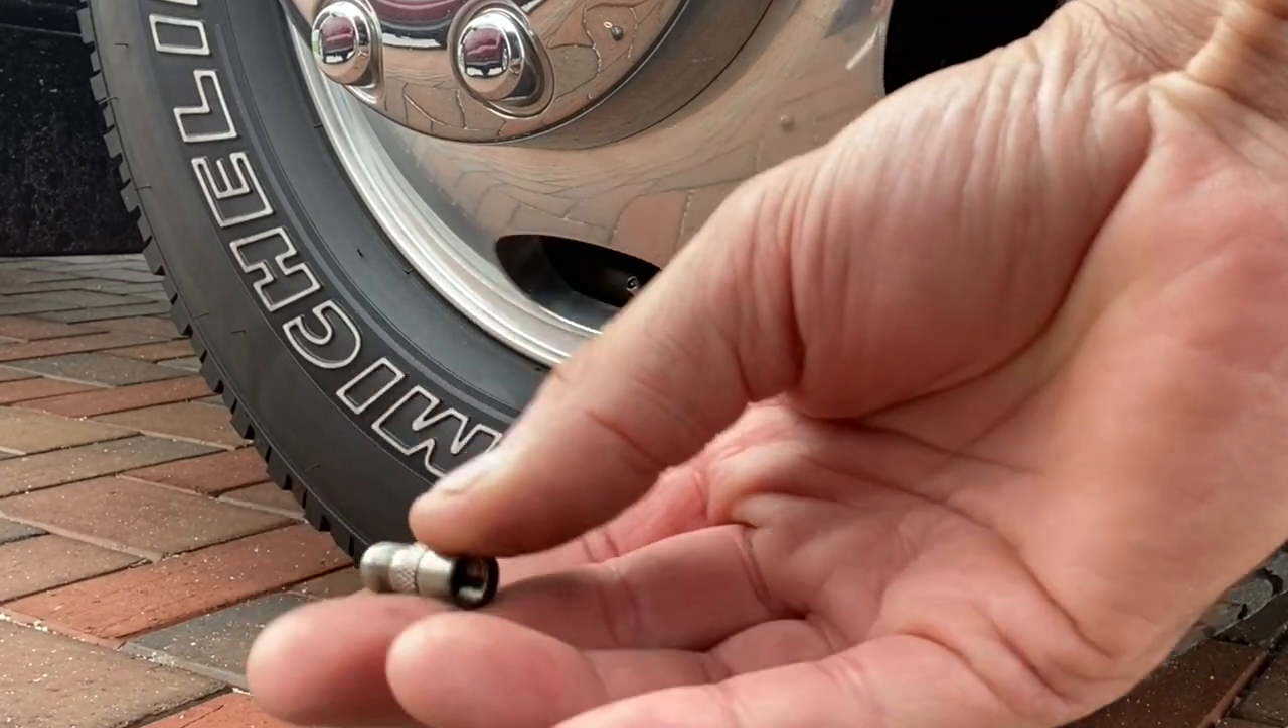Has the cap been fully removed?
Yes.